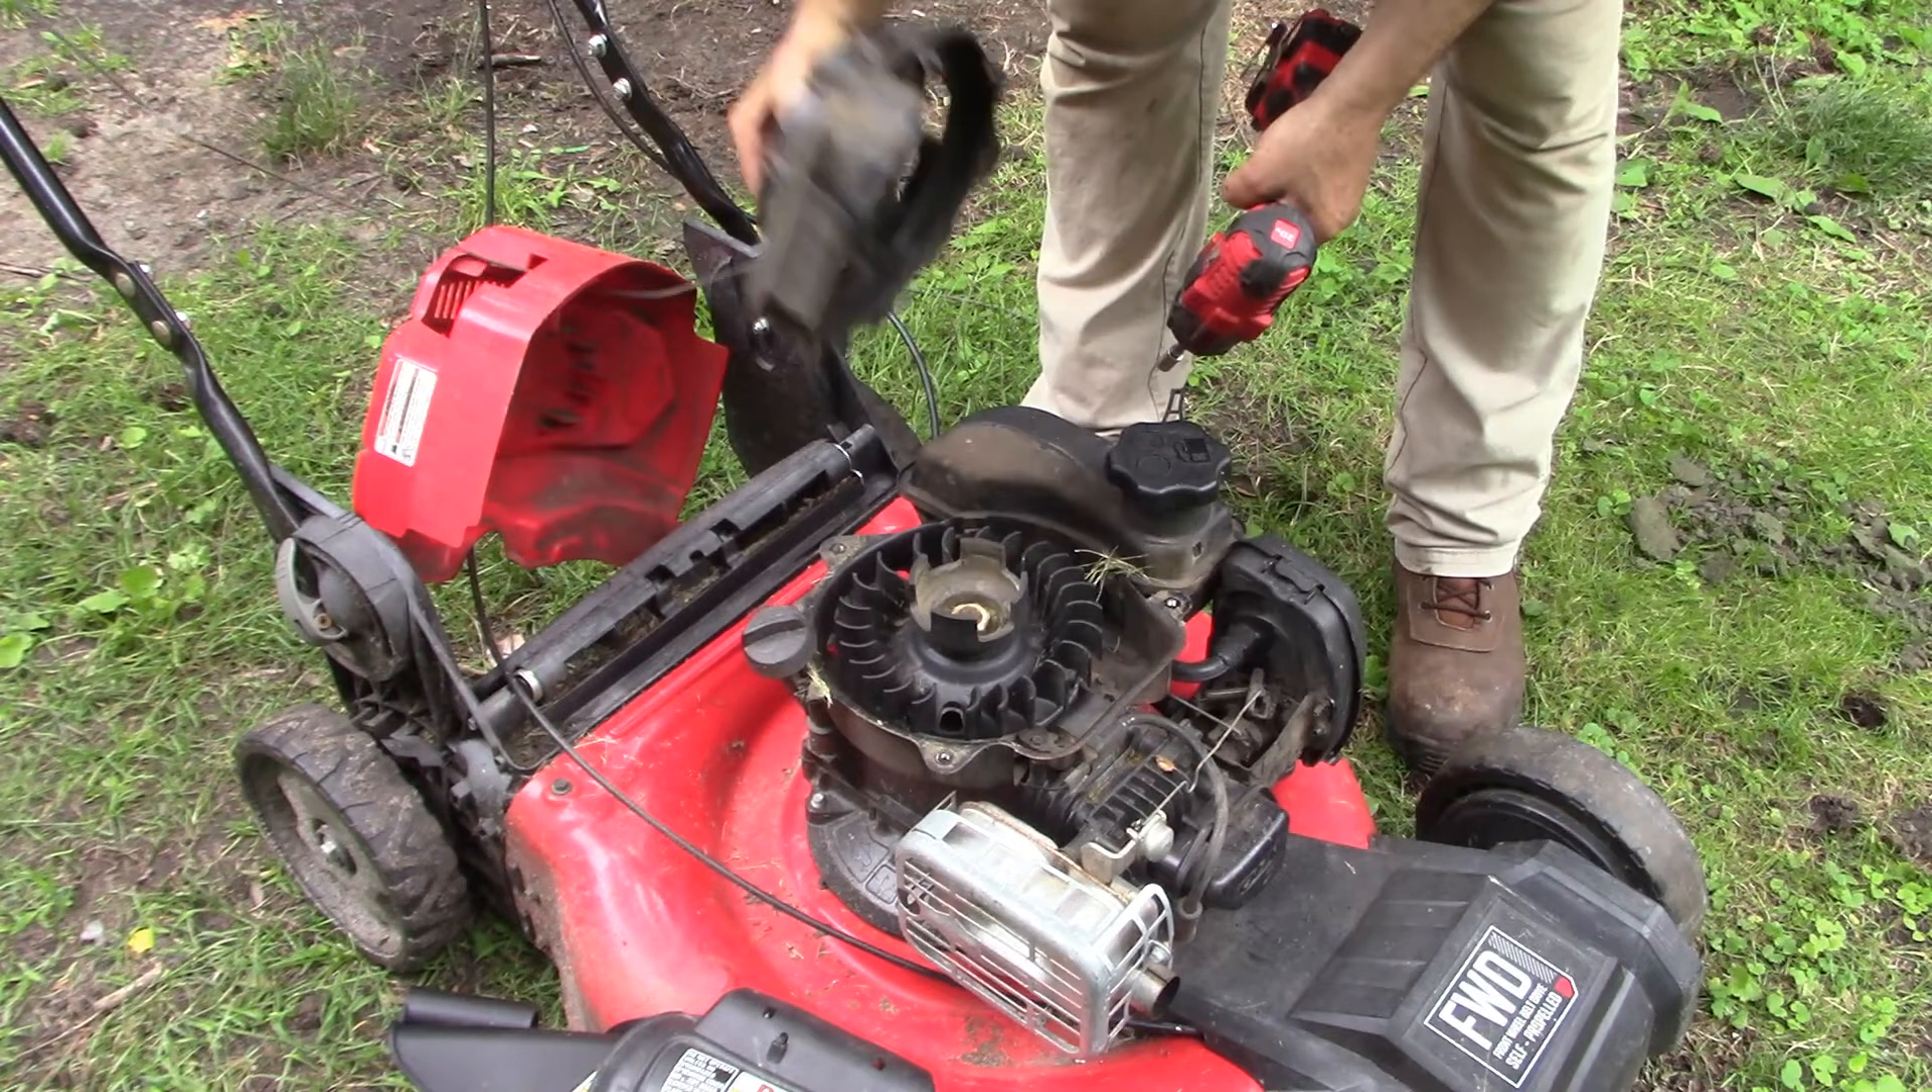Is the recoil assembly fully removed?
Yes.